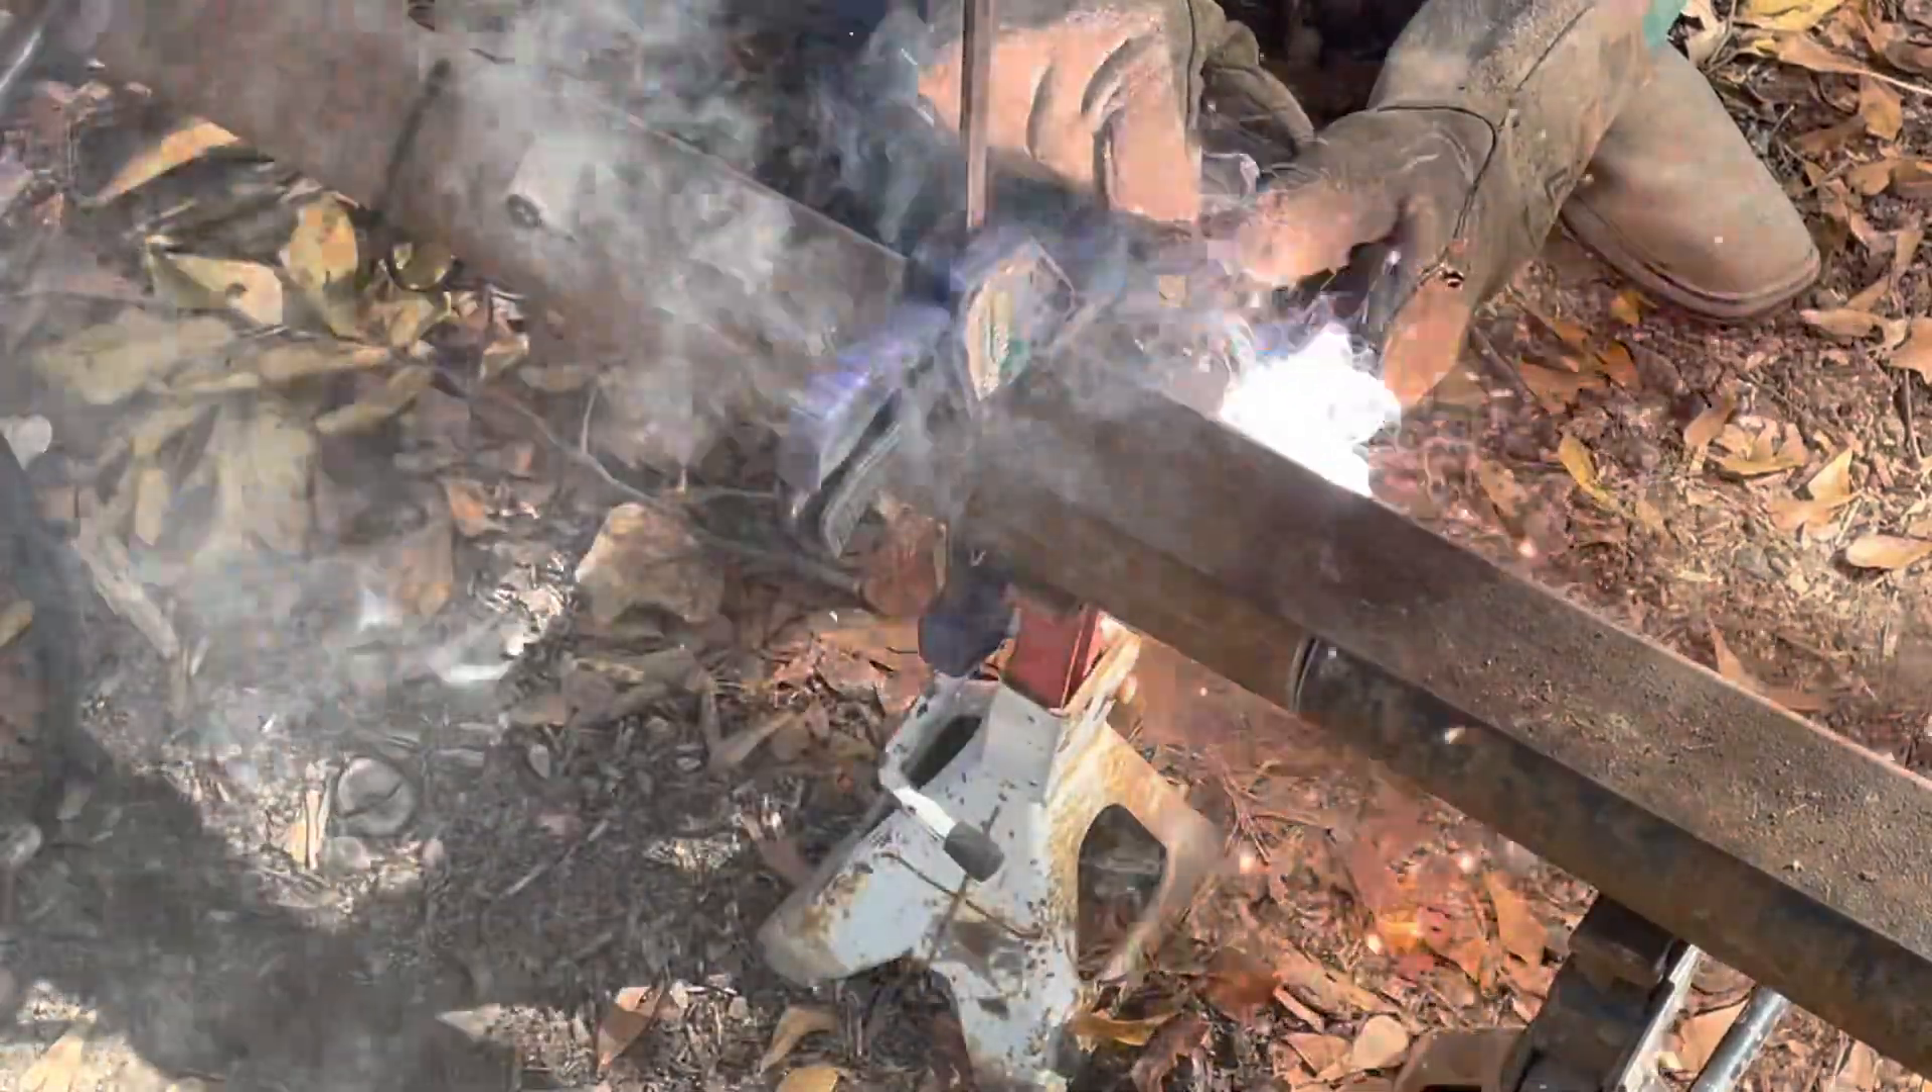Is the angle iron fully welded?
No.